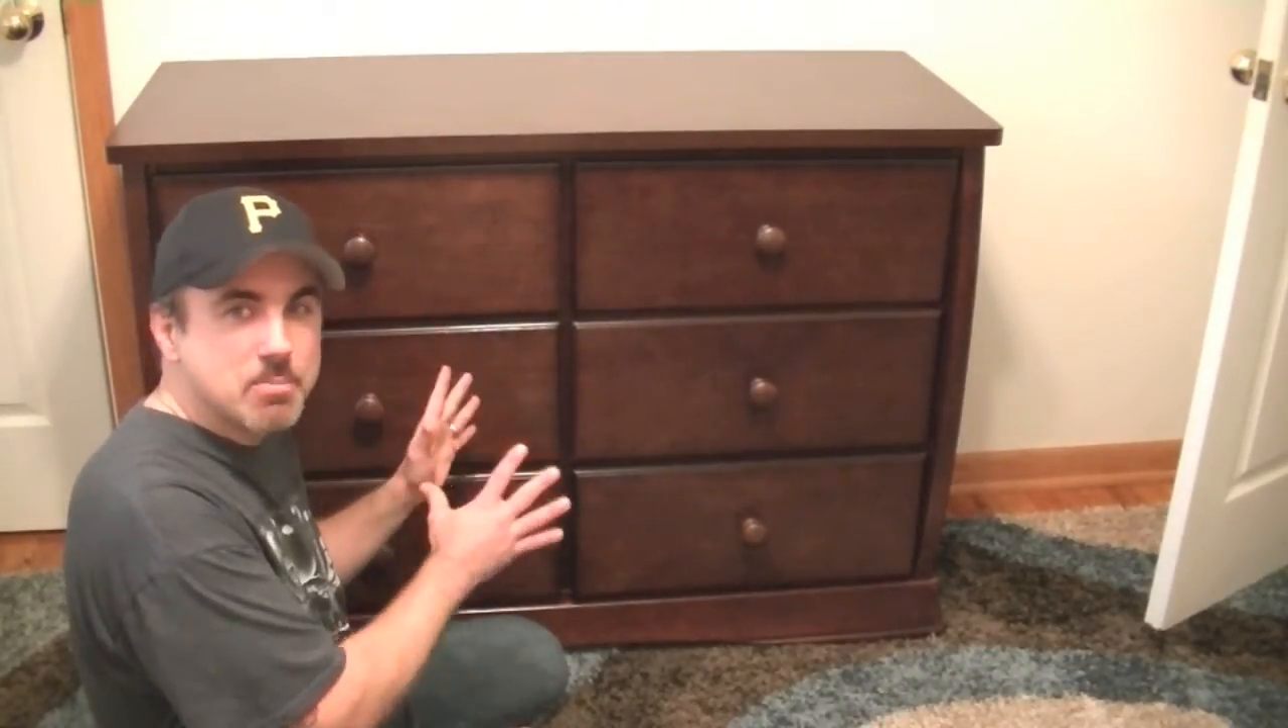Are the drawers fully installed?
Yes.